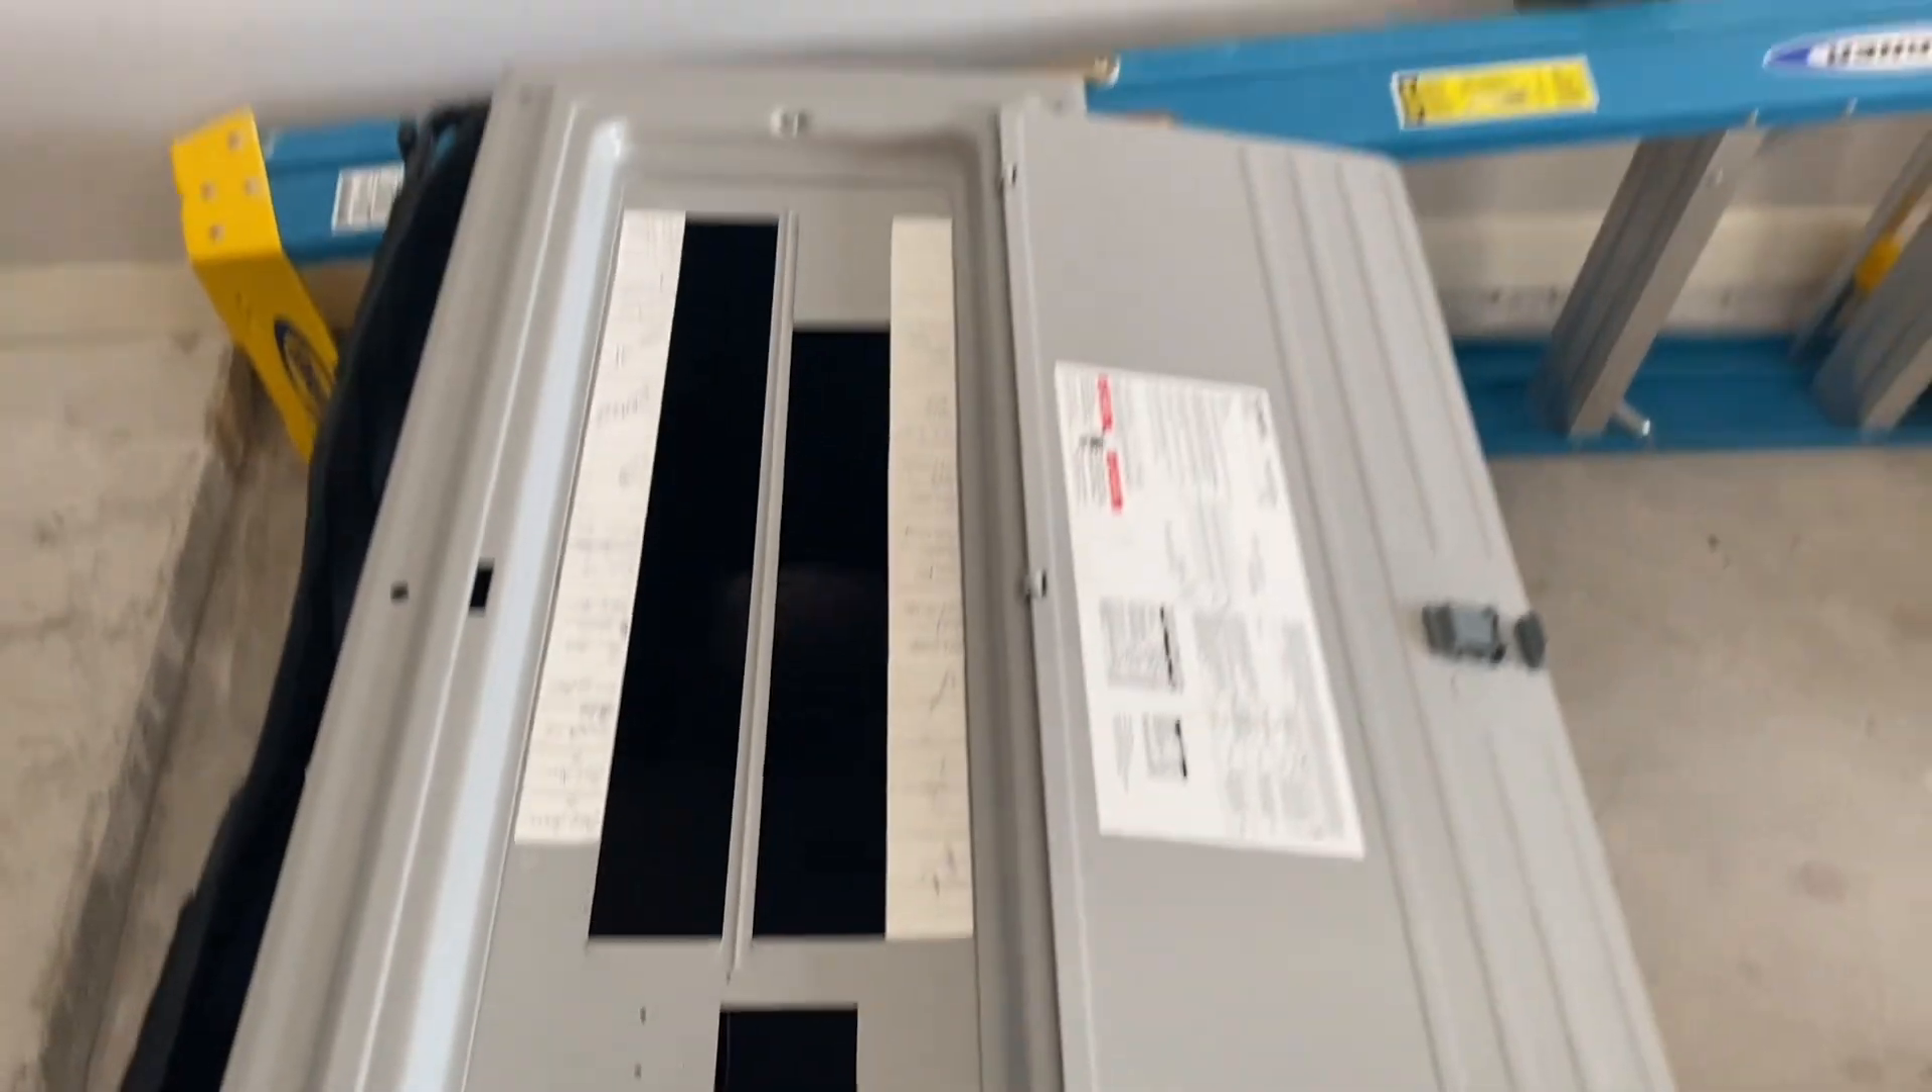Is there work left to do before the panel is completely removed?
No.